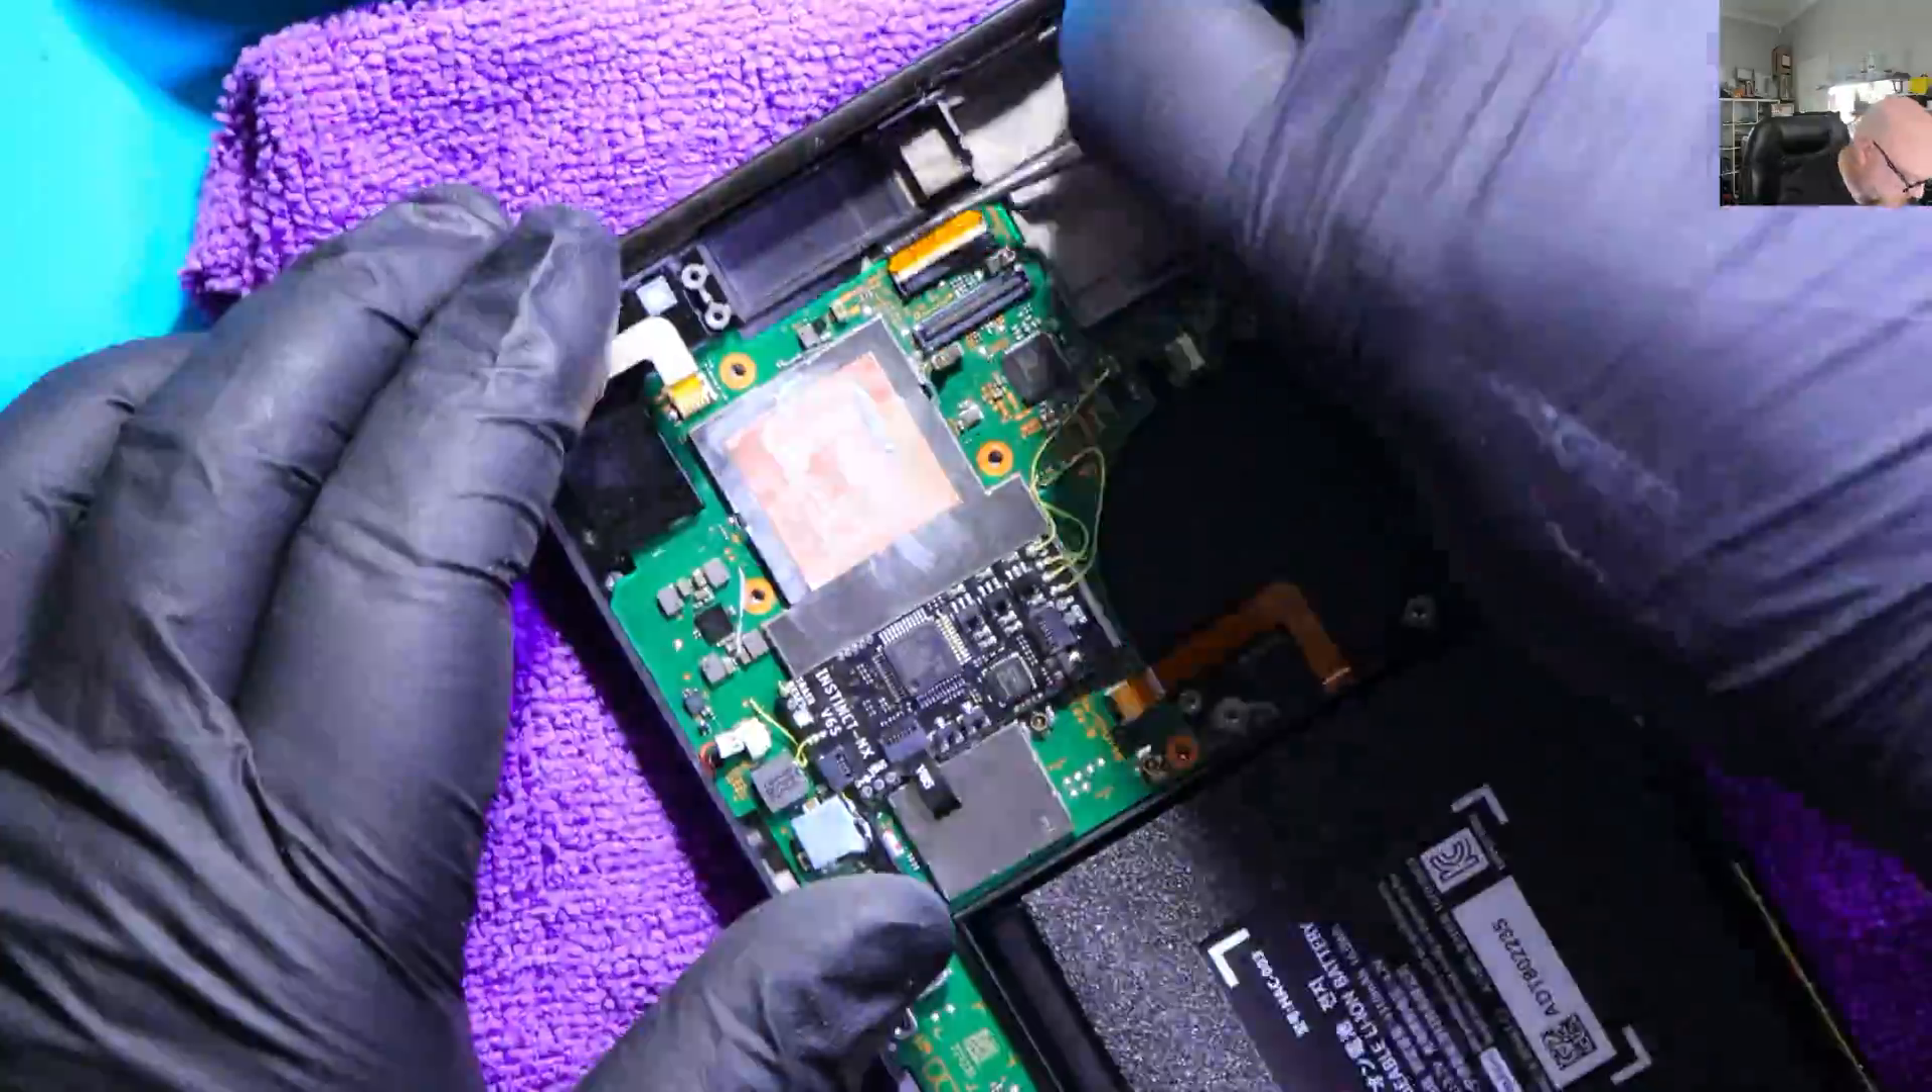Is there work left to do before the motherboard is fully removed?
Yes.